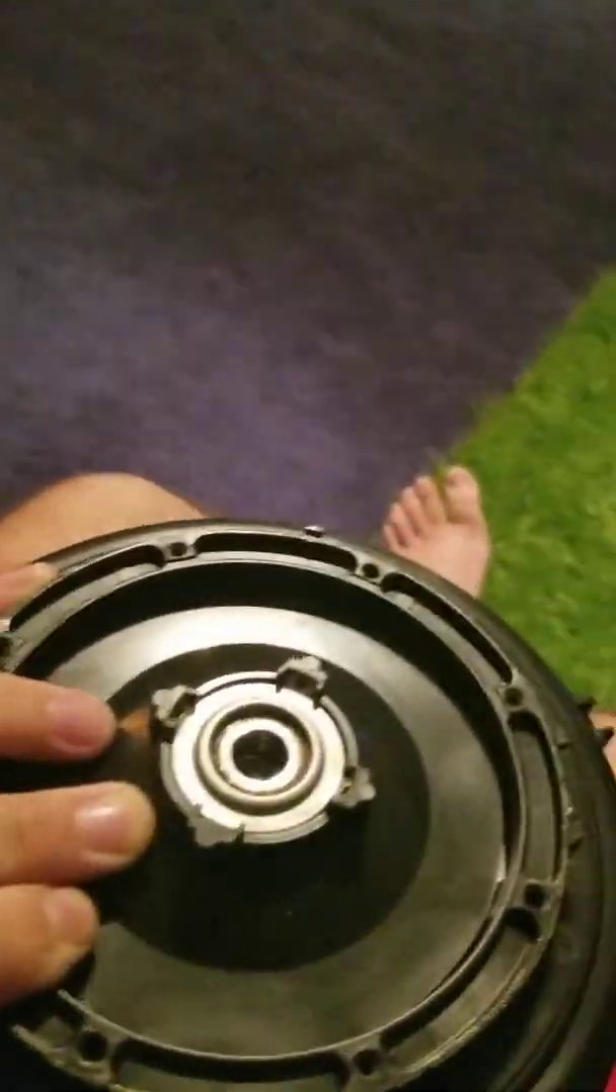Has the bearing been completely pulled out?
No.